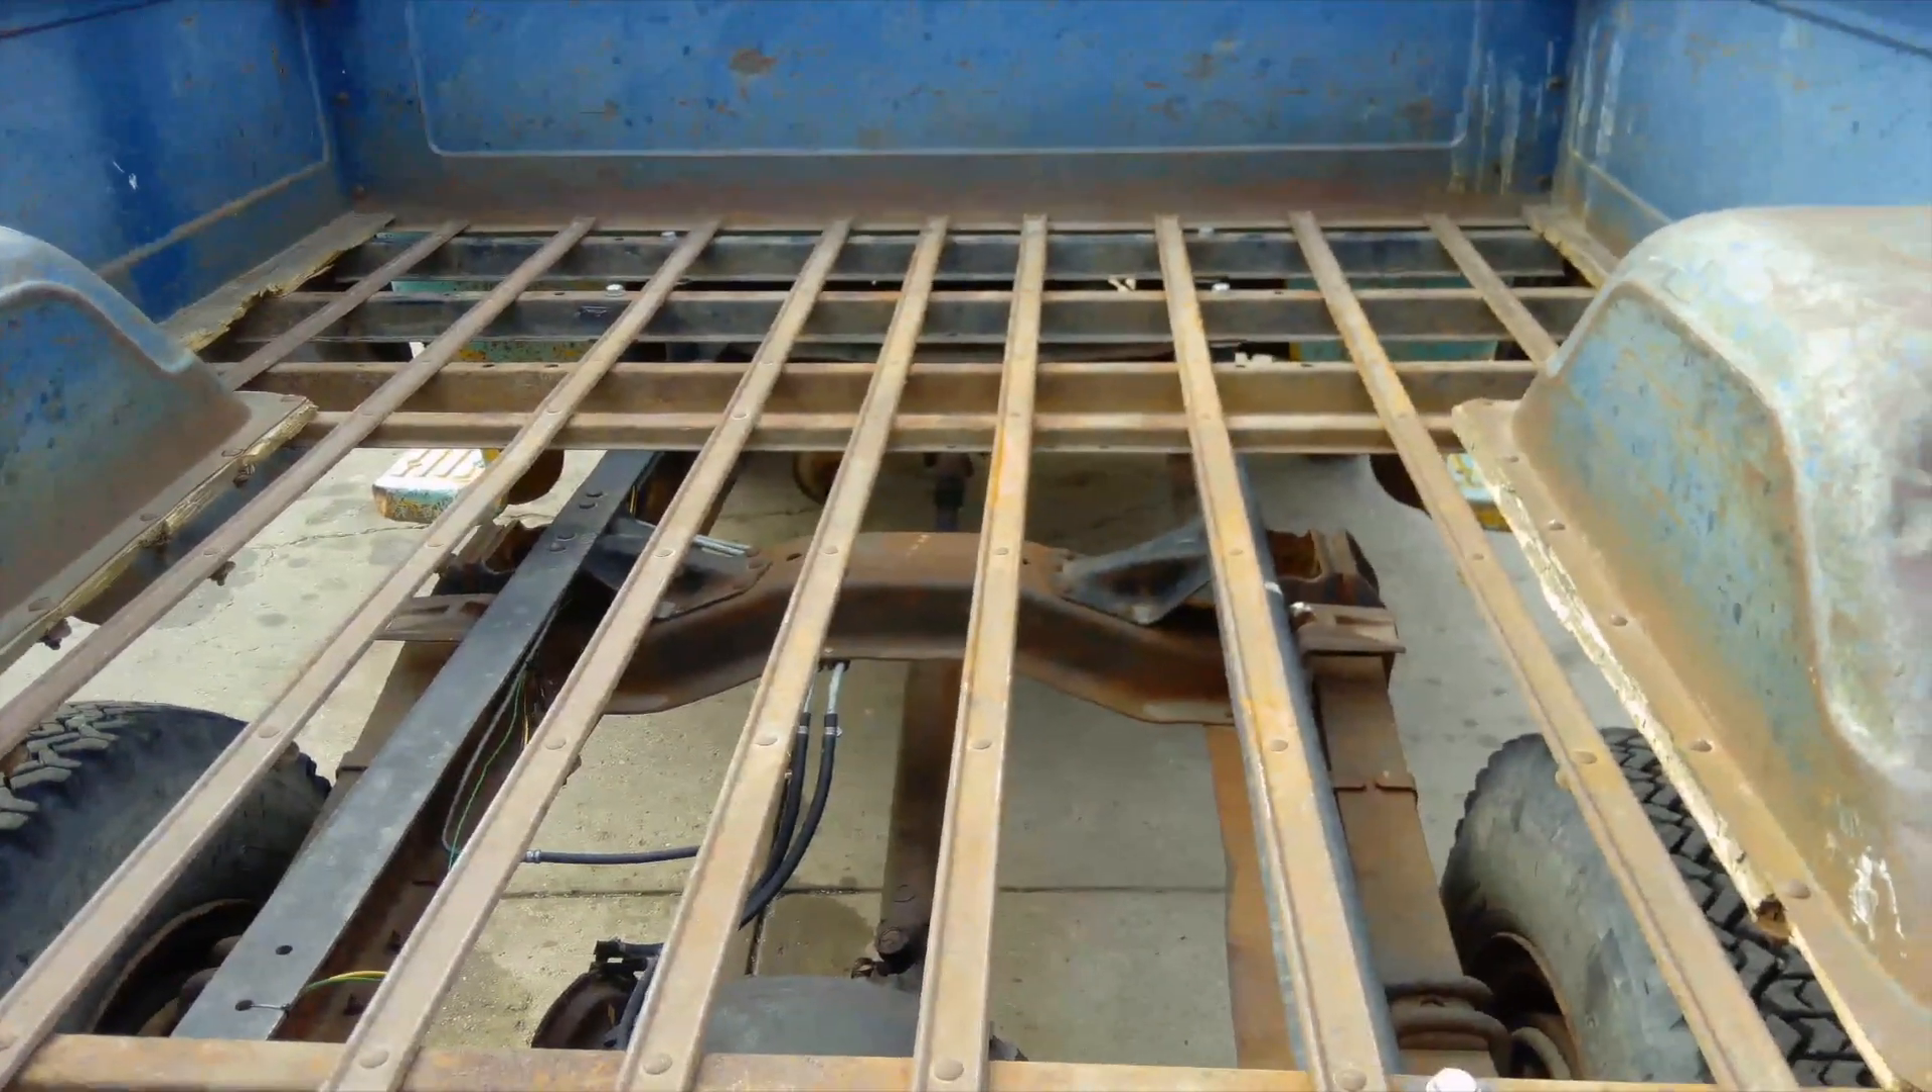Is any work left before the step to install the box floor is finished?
Yes.